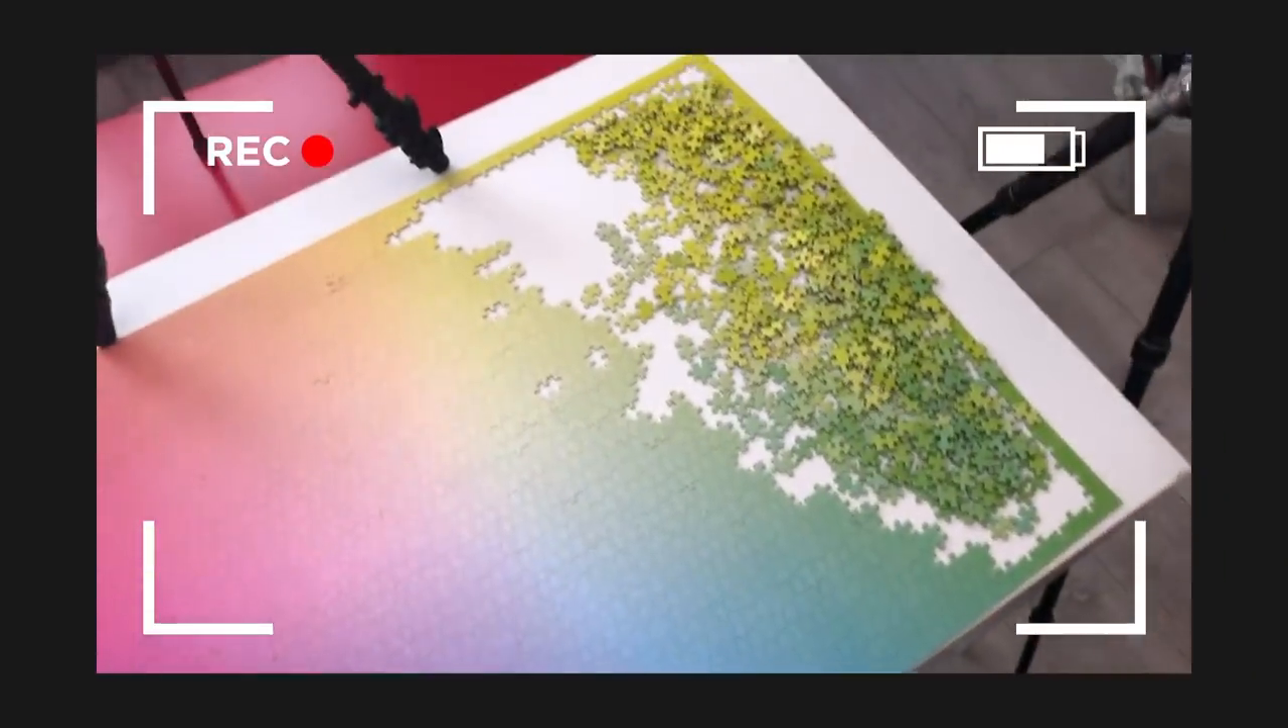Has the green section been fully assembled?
No.